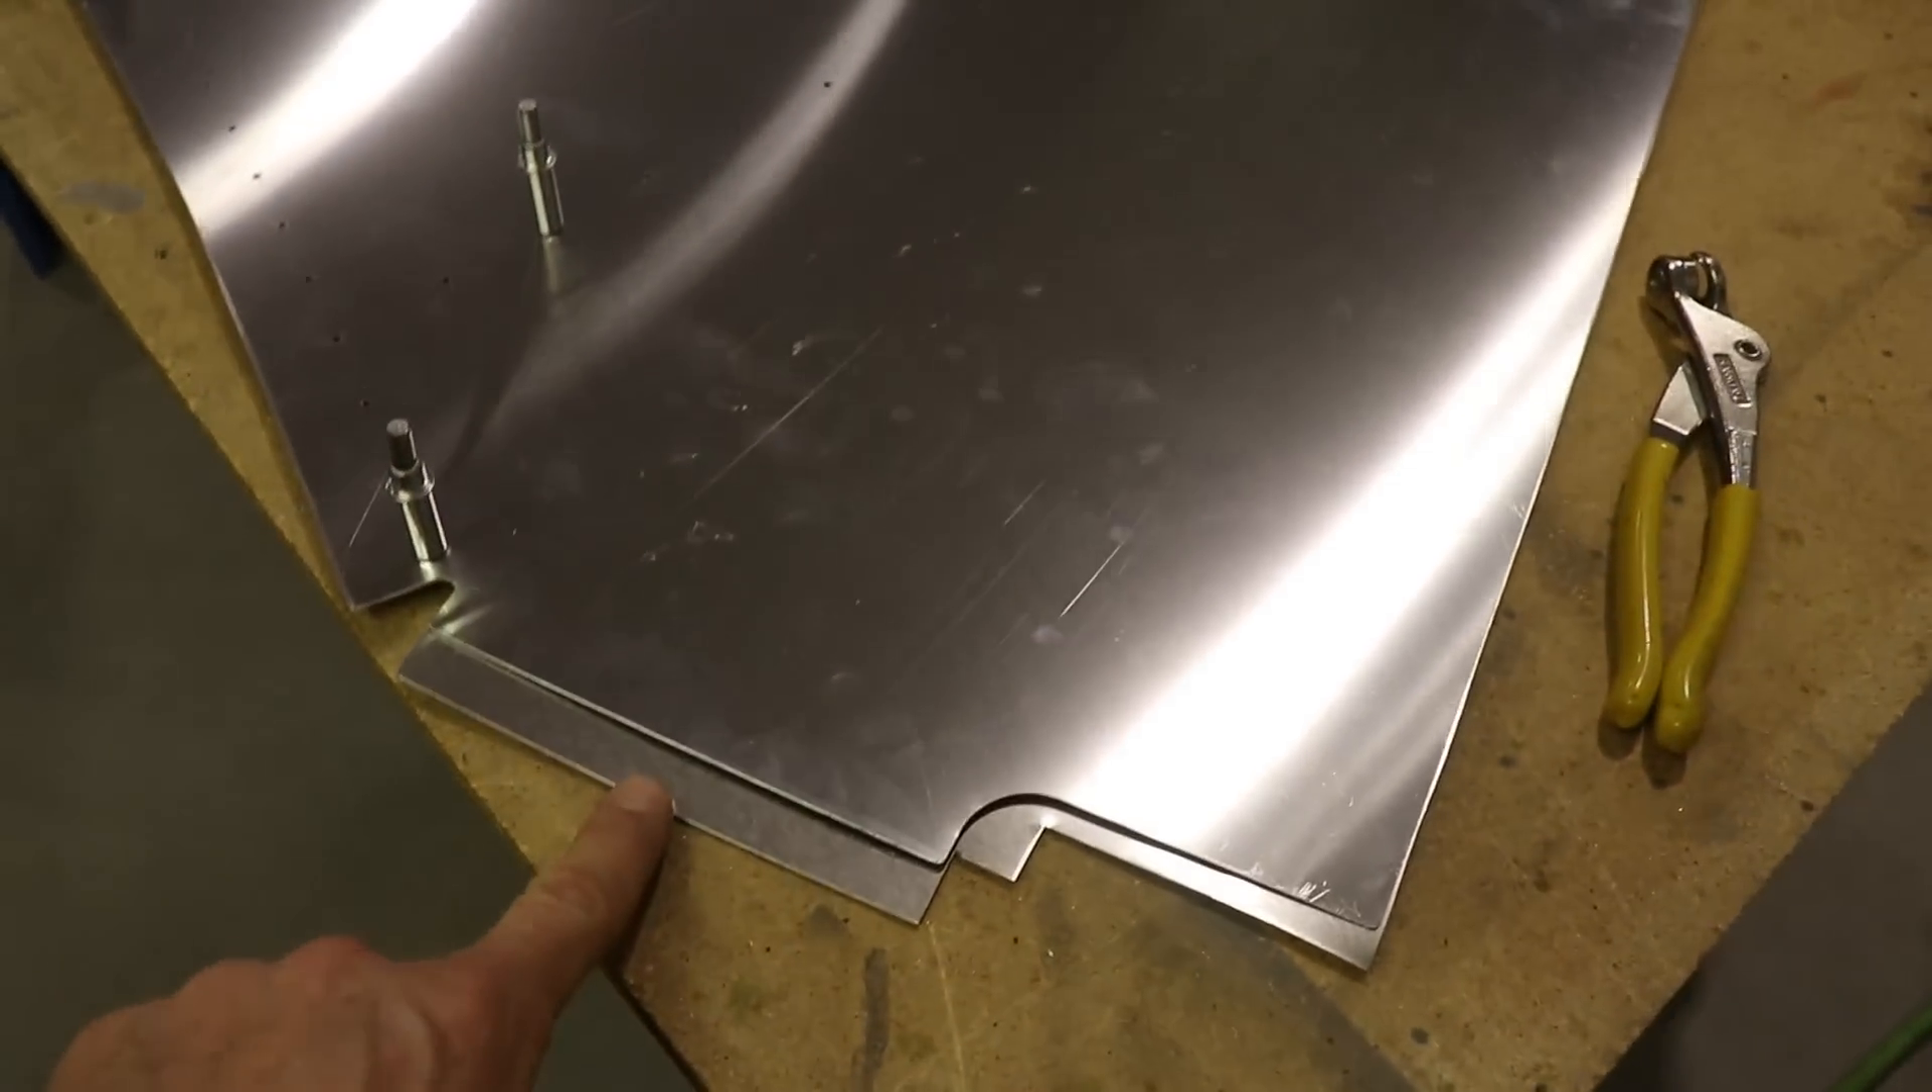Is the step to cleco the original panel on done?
Yes.